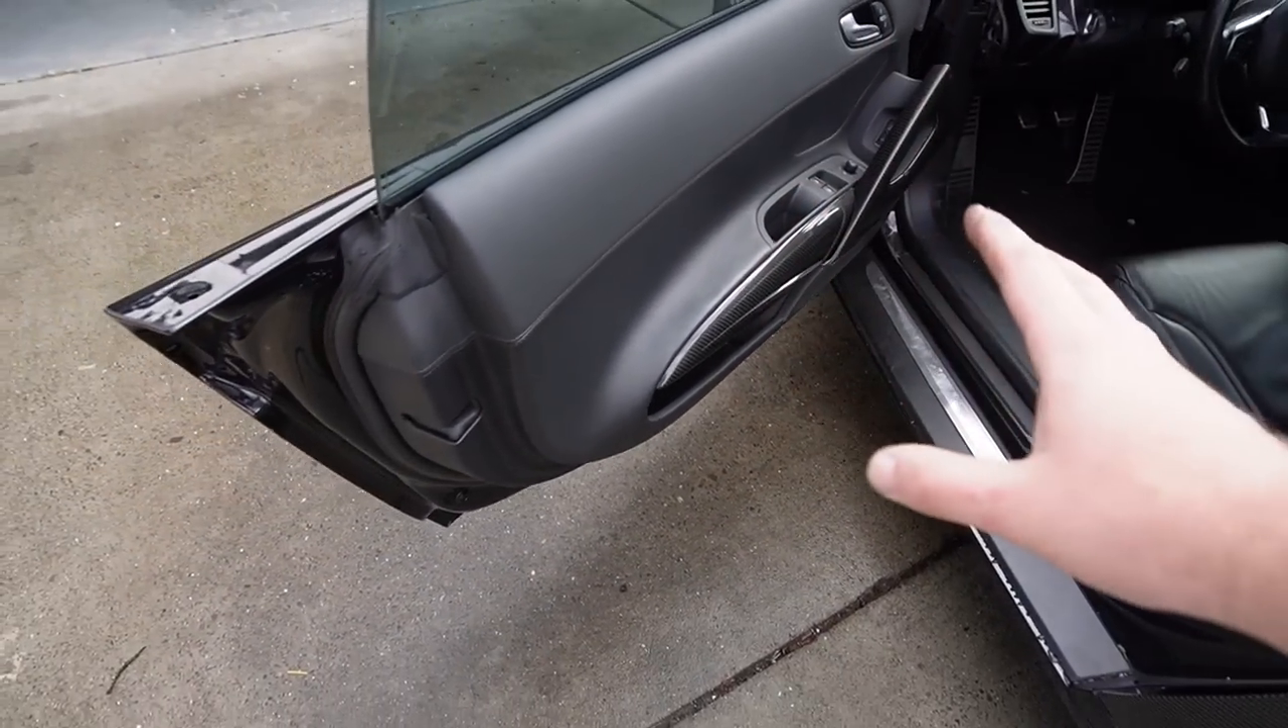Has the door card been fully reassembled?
Yes.